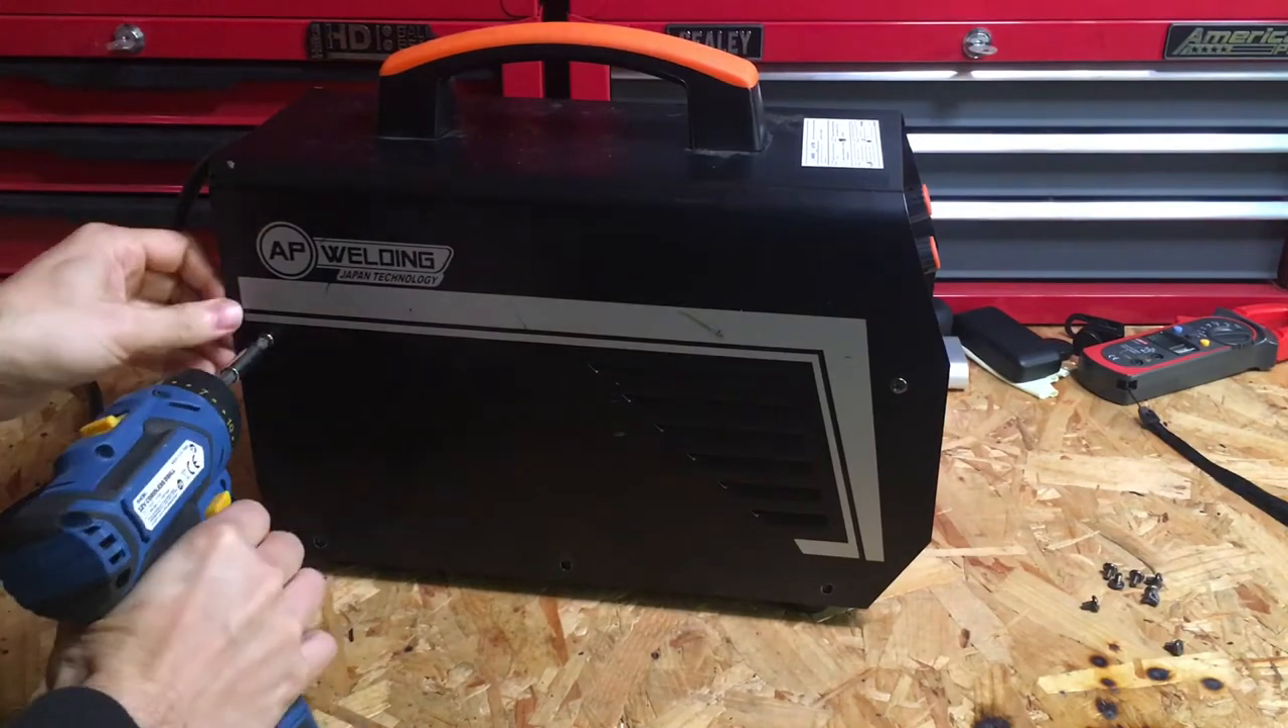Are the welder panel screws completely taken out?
No.